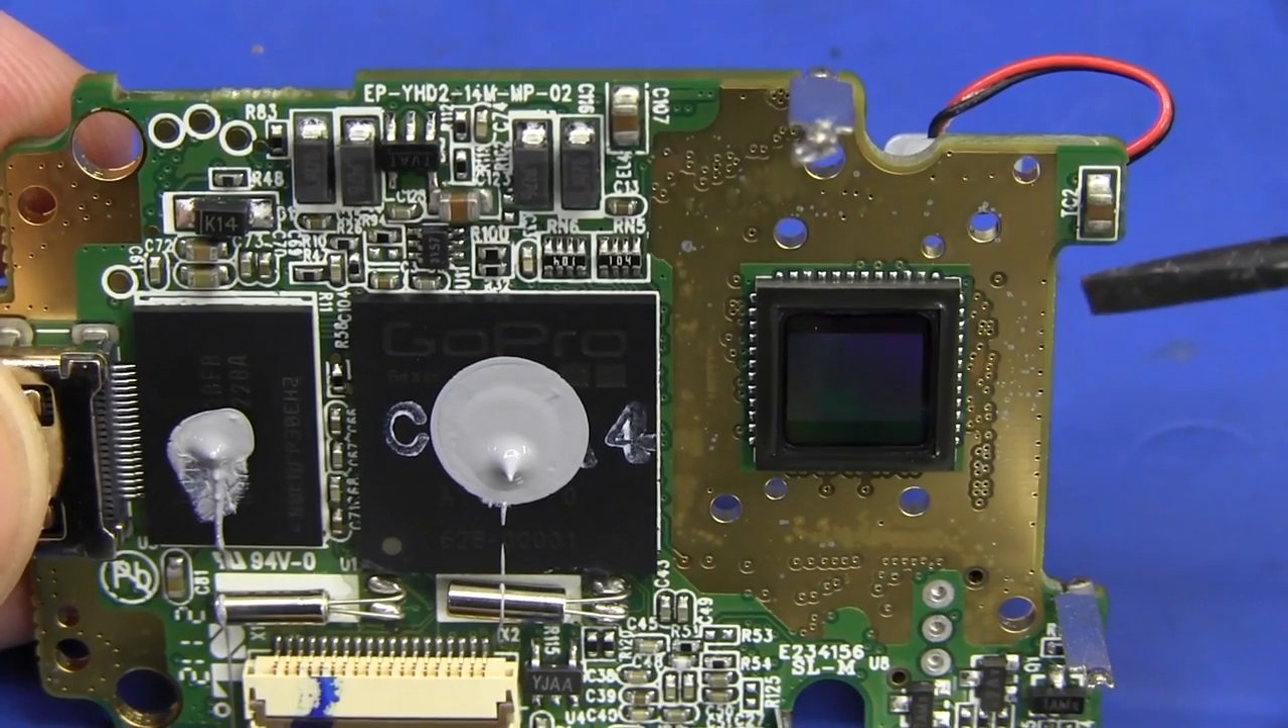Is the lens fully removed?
Yes.